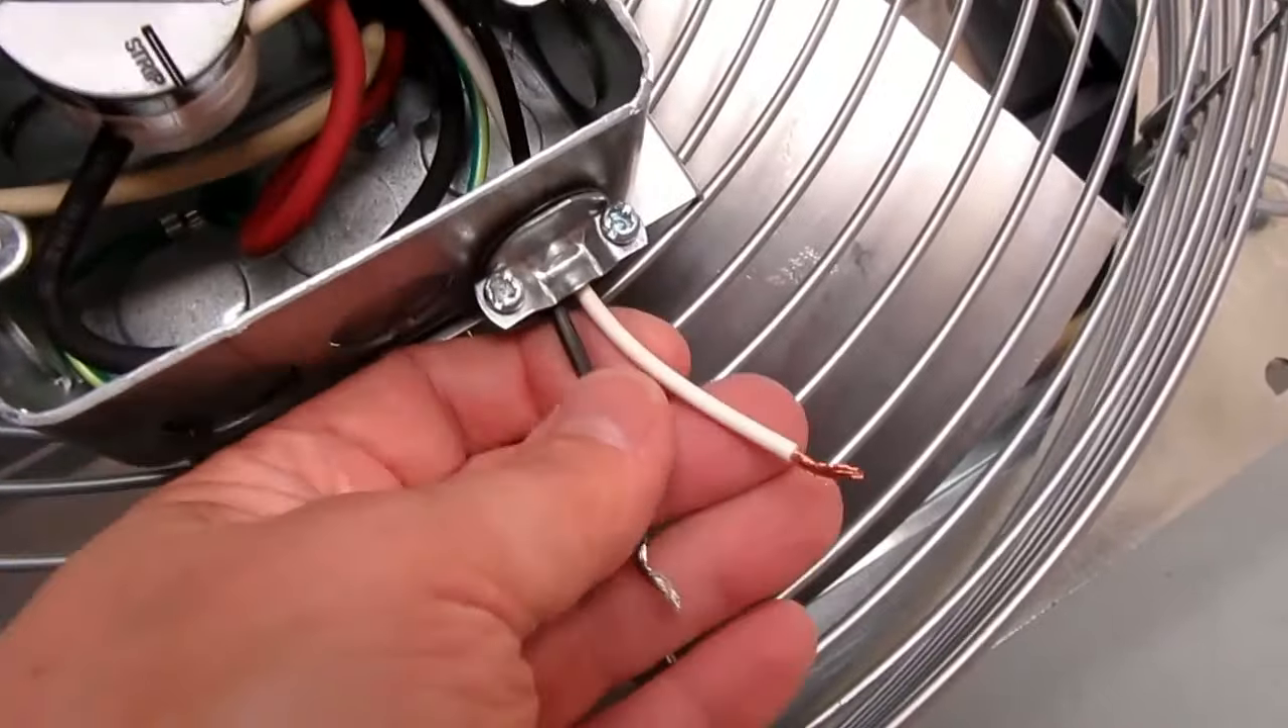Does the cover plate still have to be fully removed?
No.